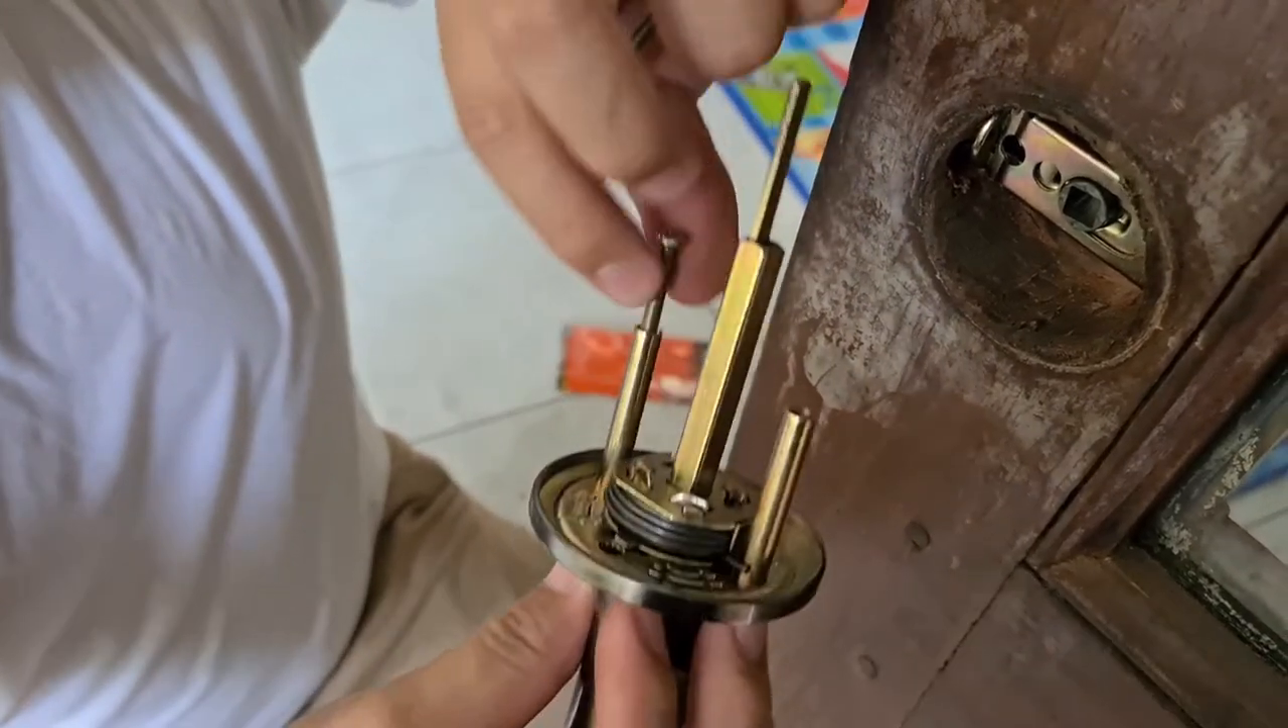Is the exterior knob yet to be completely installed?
Yes.